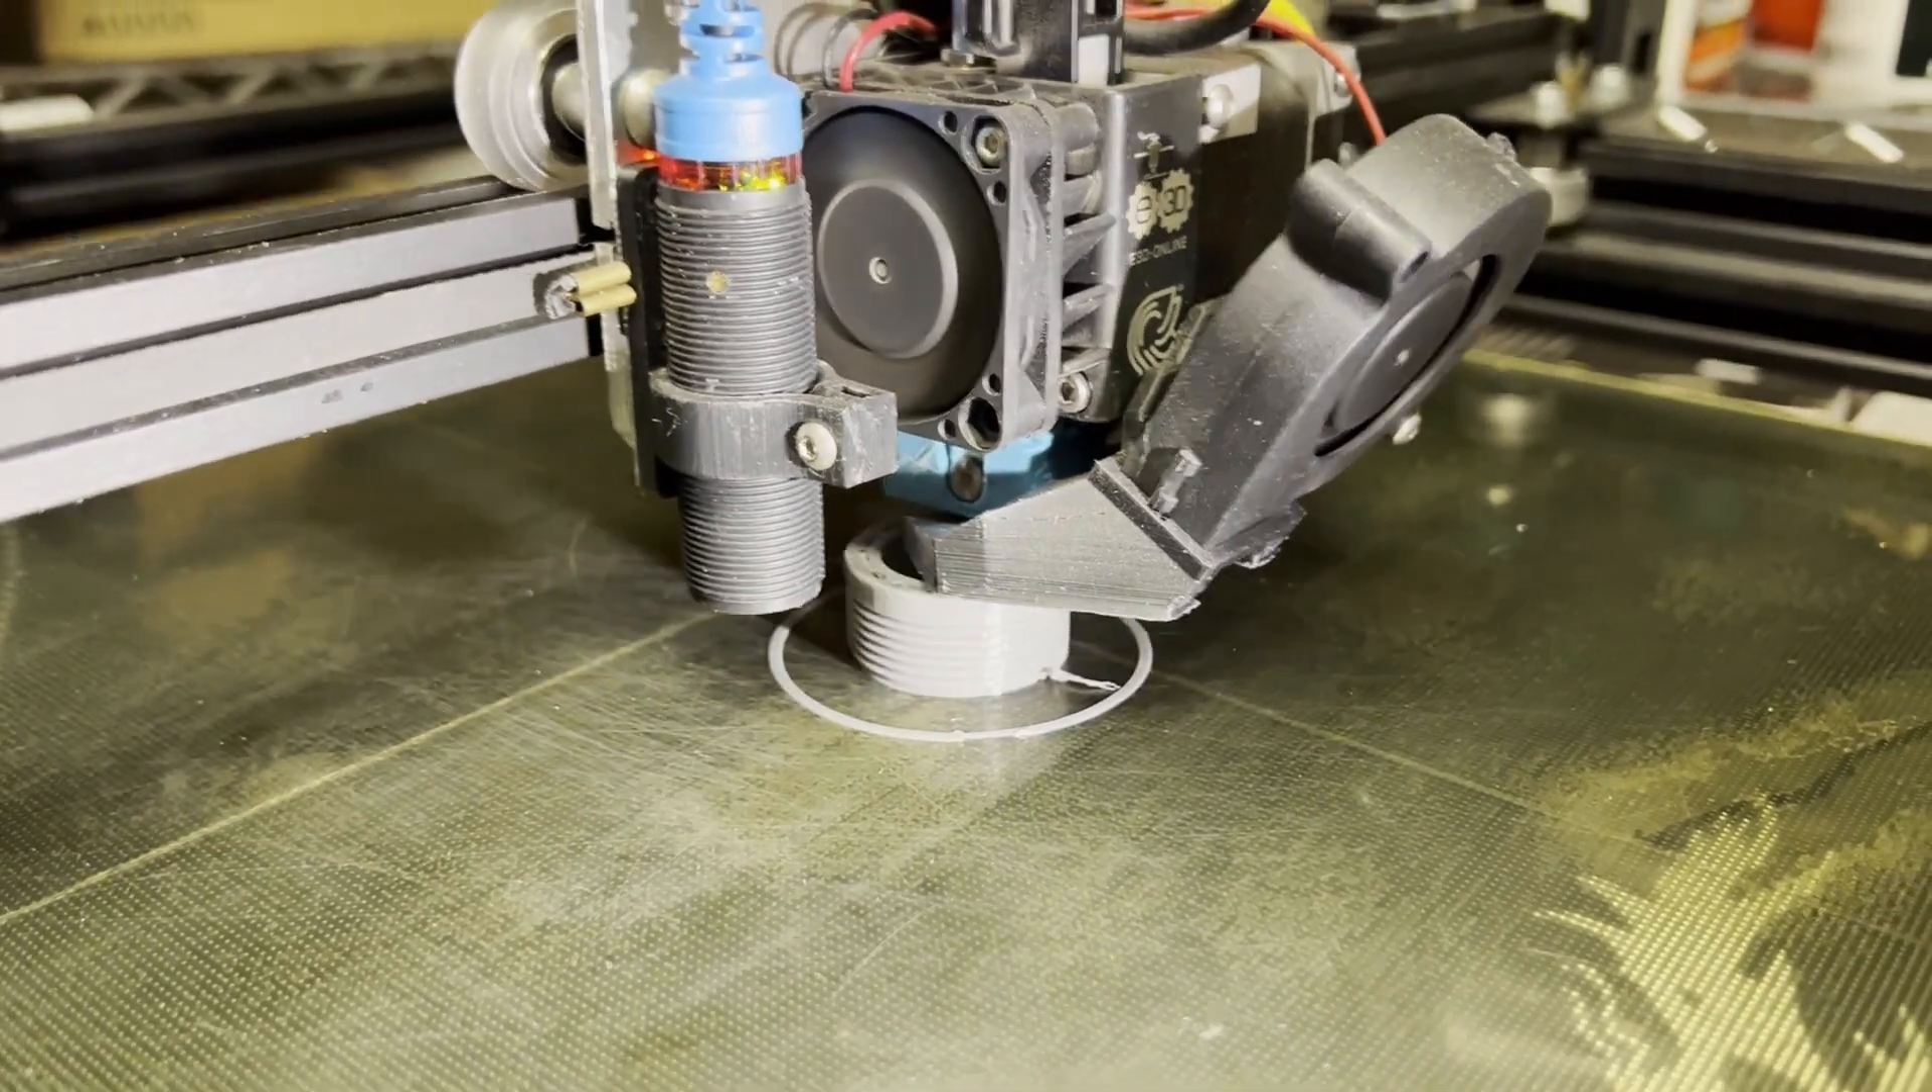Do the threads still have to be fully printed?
Yes.